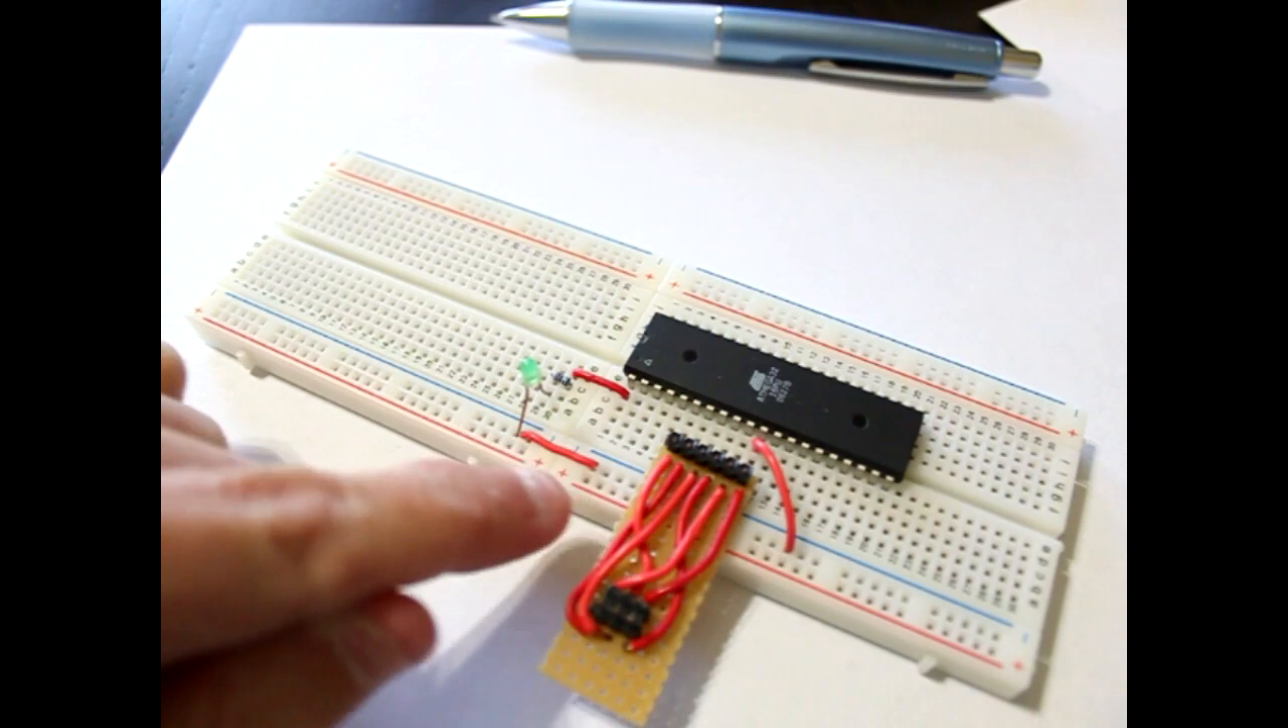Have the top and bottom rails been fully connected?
No.